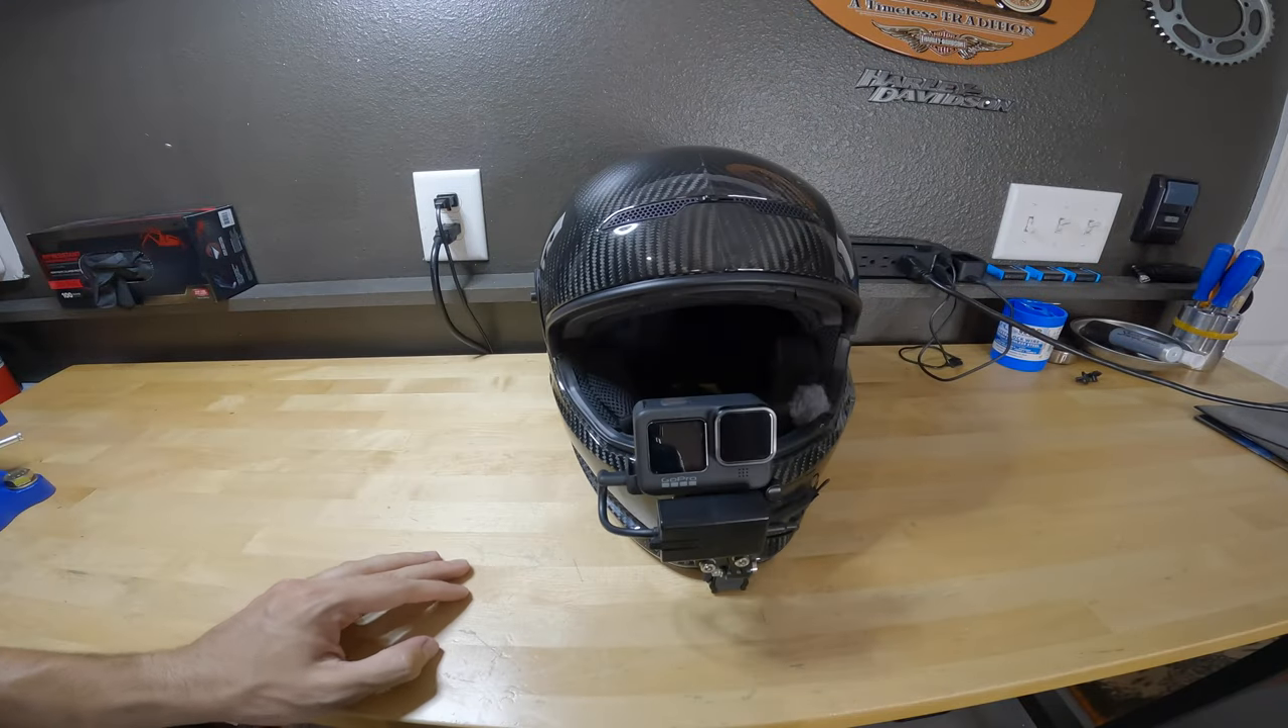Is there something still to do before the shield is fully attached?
Yes.